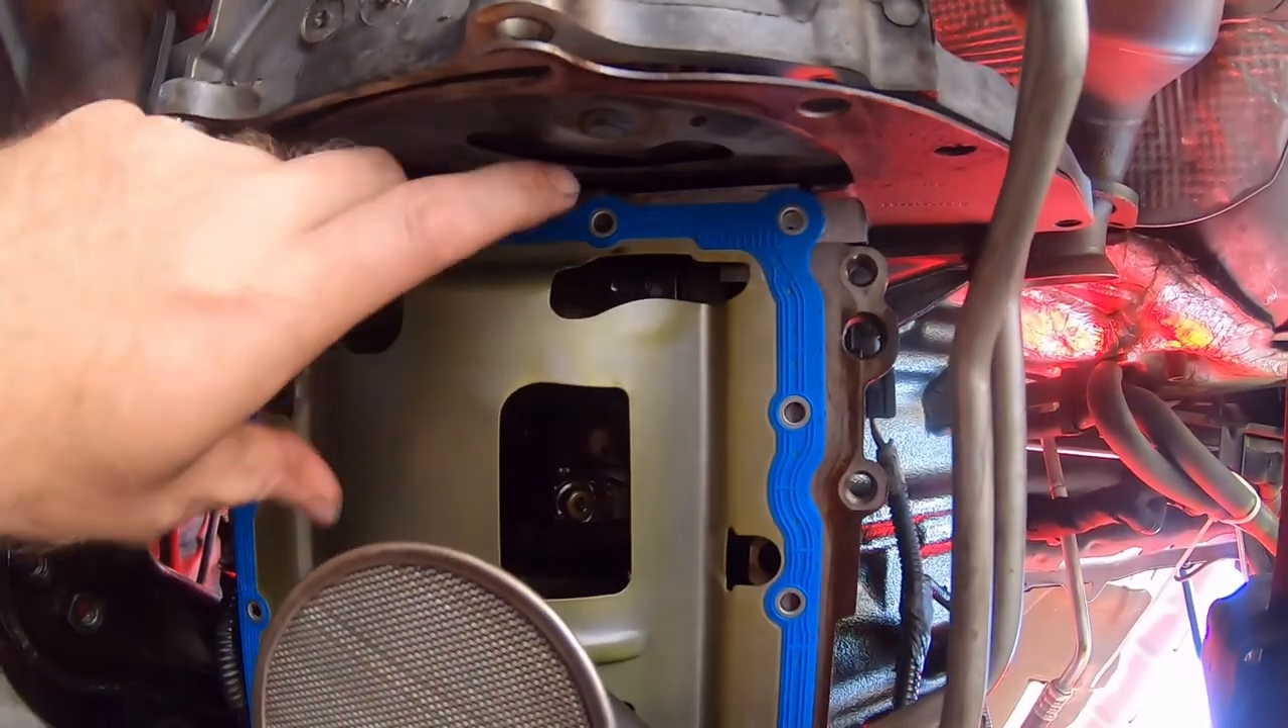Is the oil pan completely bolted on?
No.